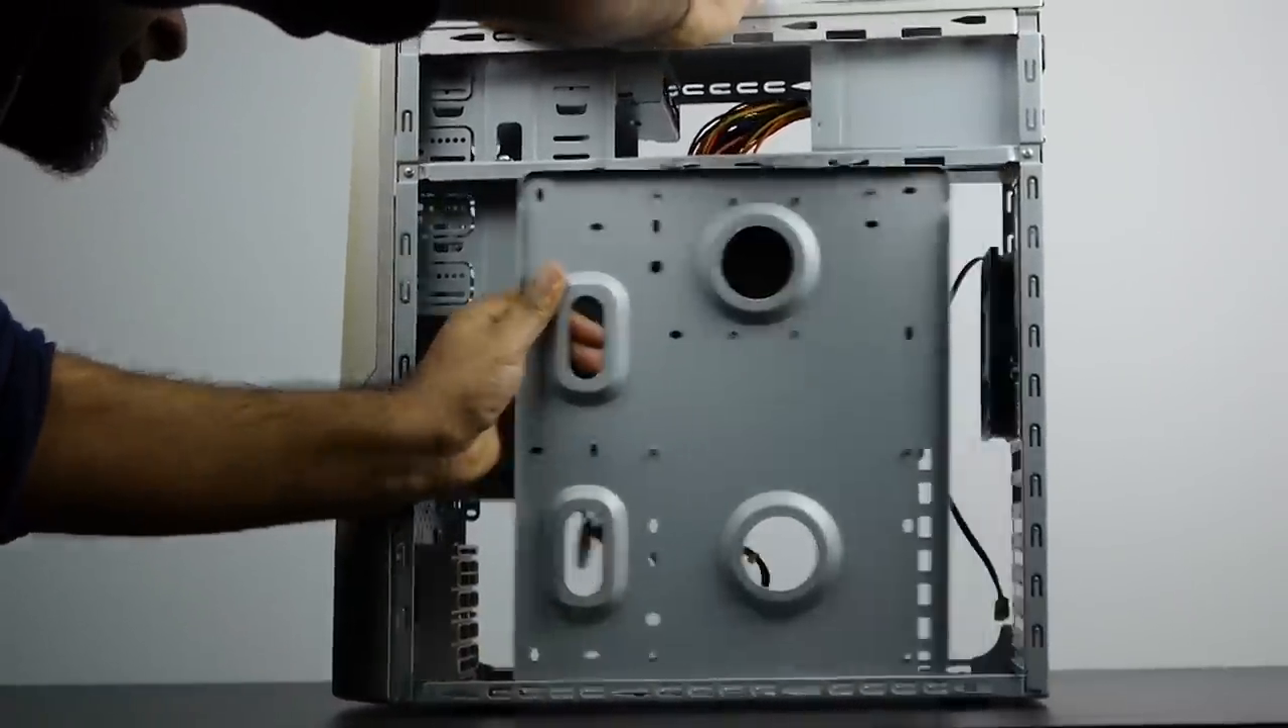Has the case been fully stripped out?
No.